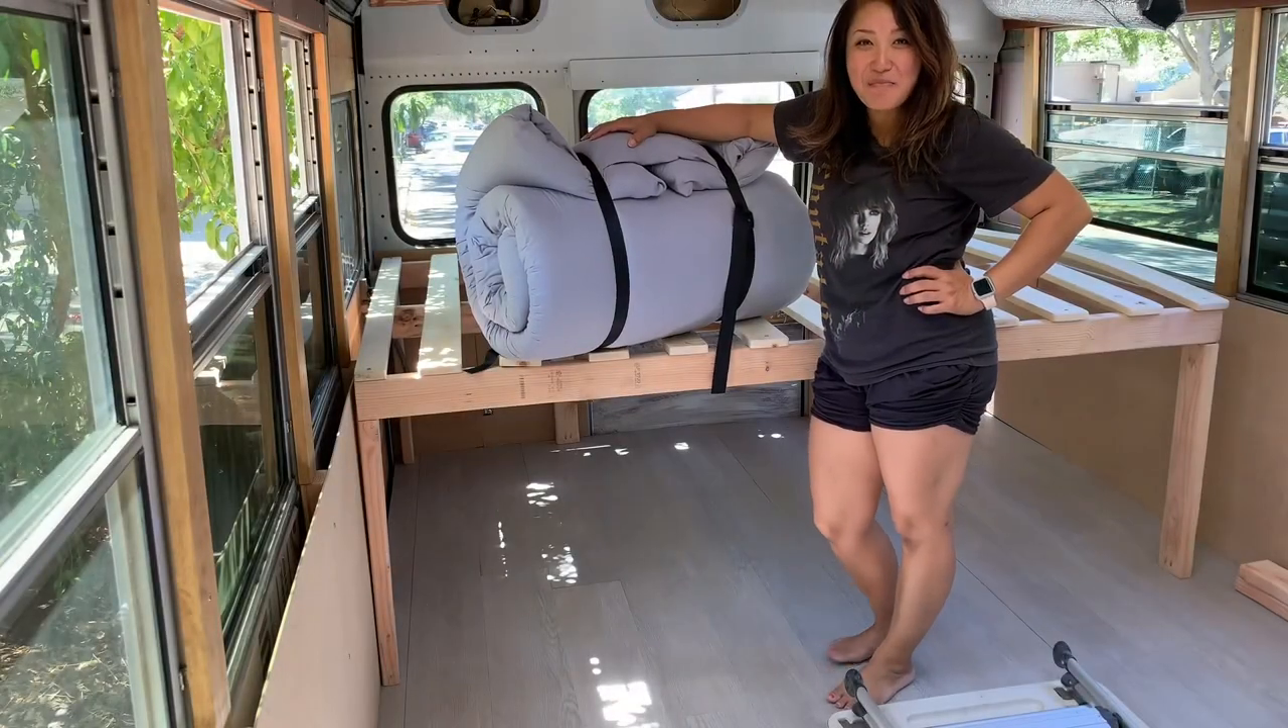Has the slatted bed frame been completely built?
Yes.